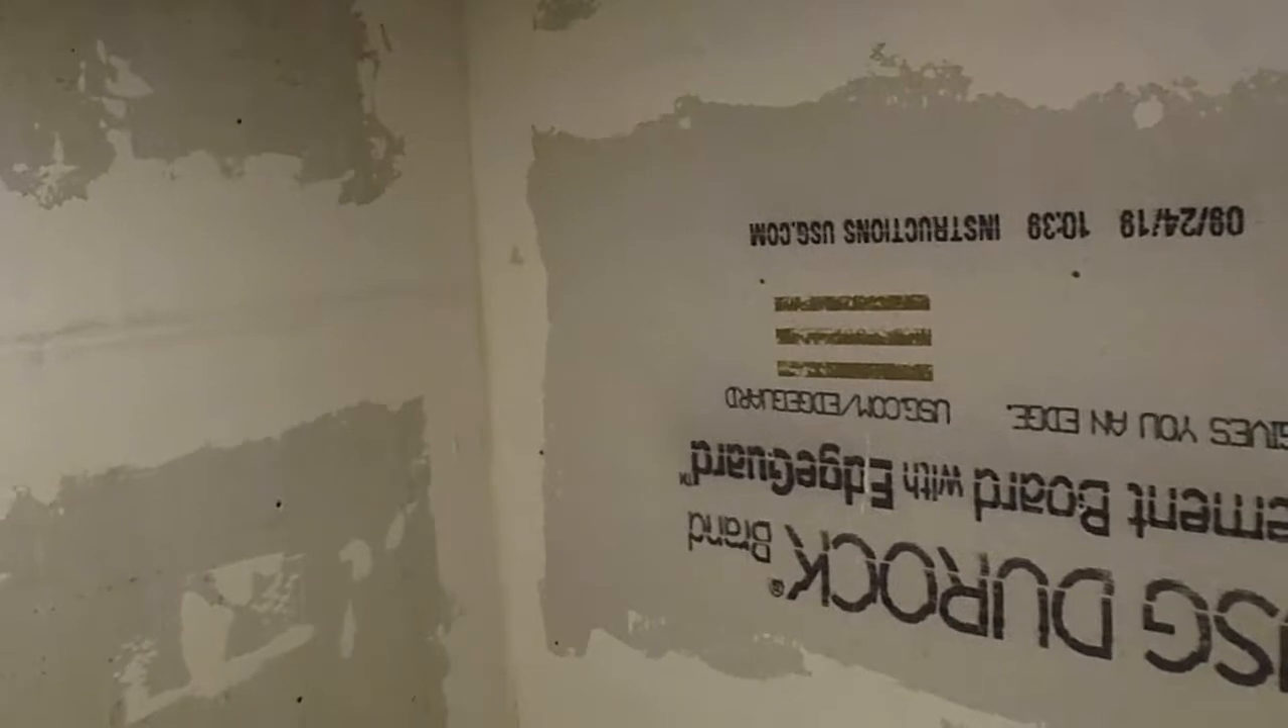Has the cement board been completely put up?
Yes.